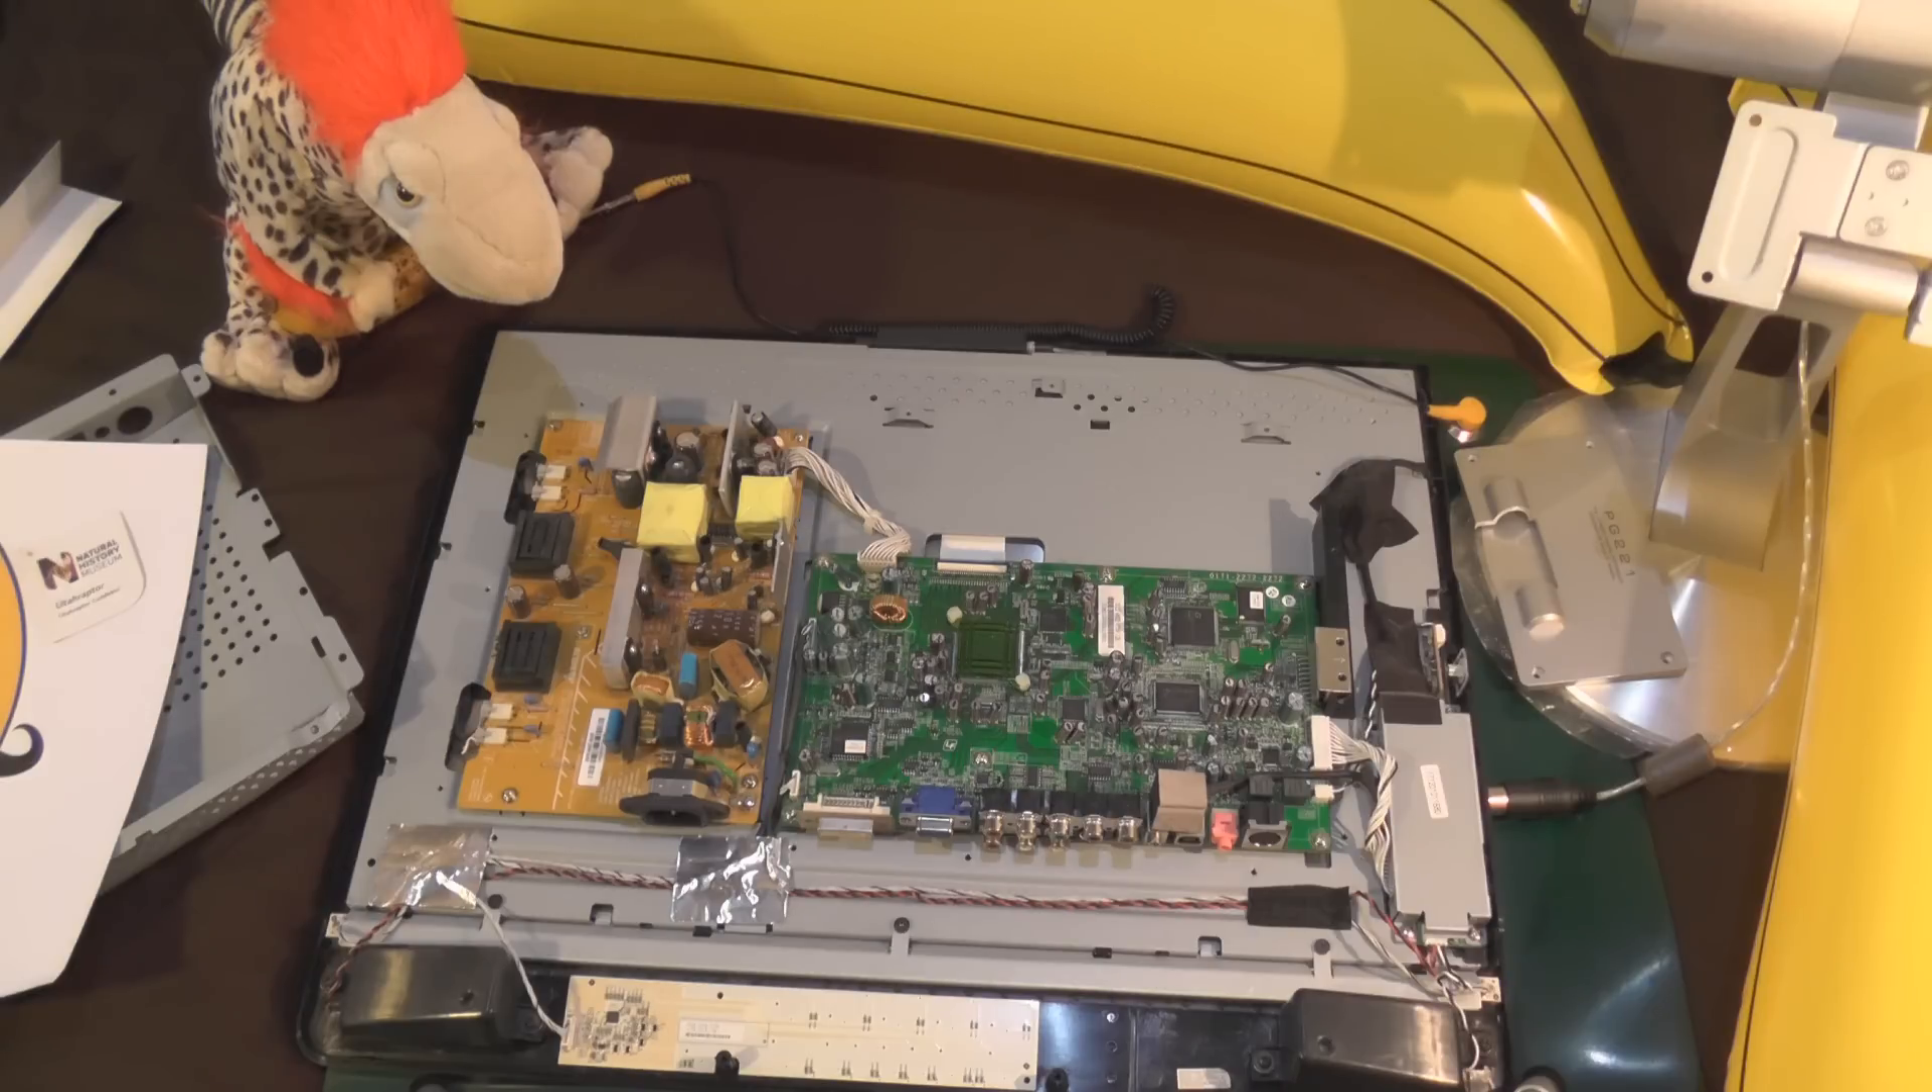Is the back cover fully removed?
Yes.